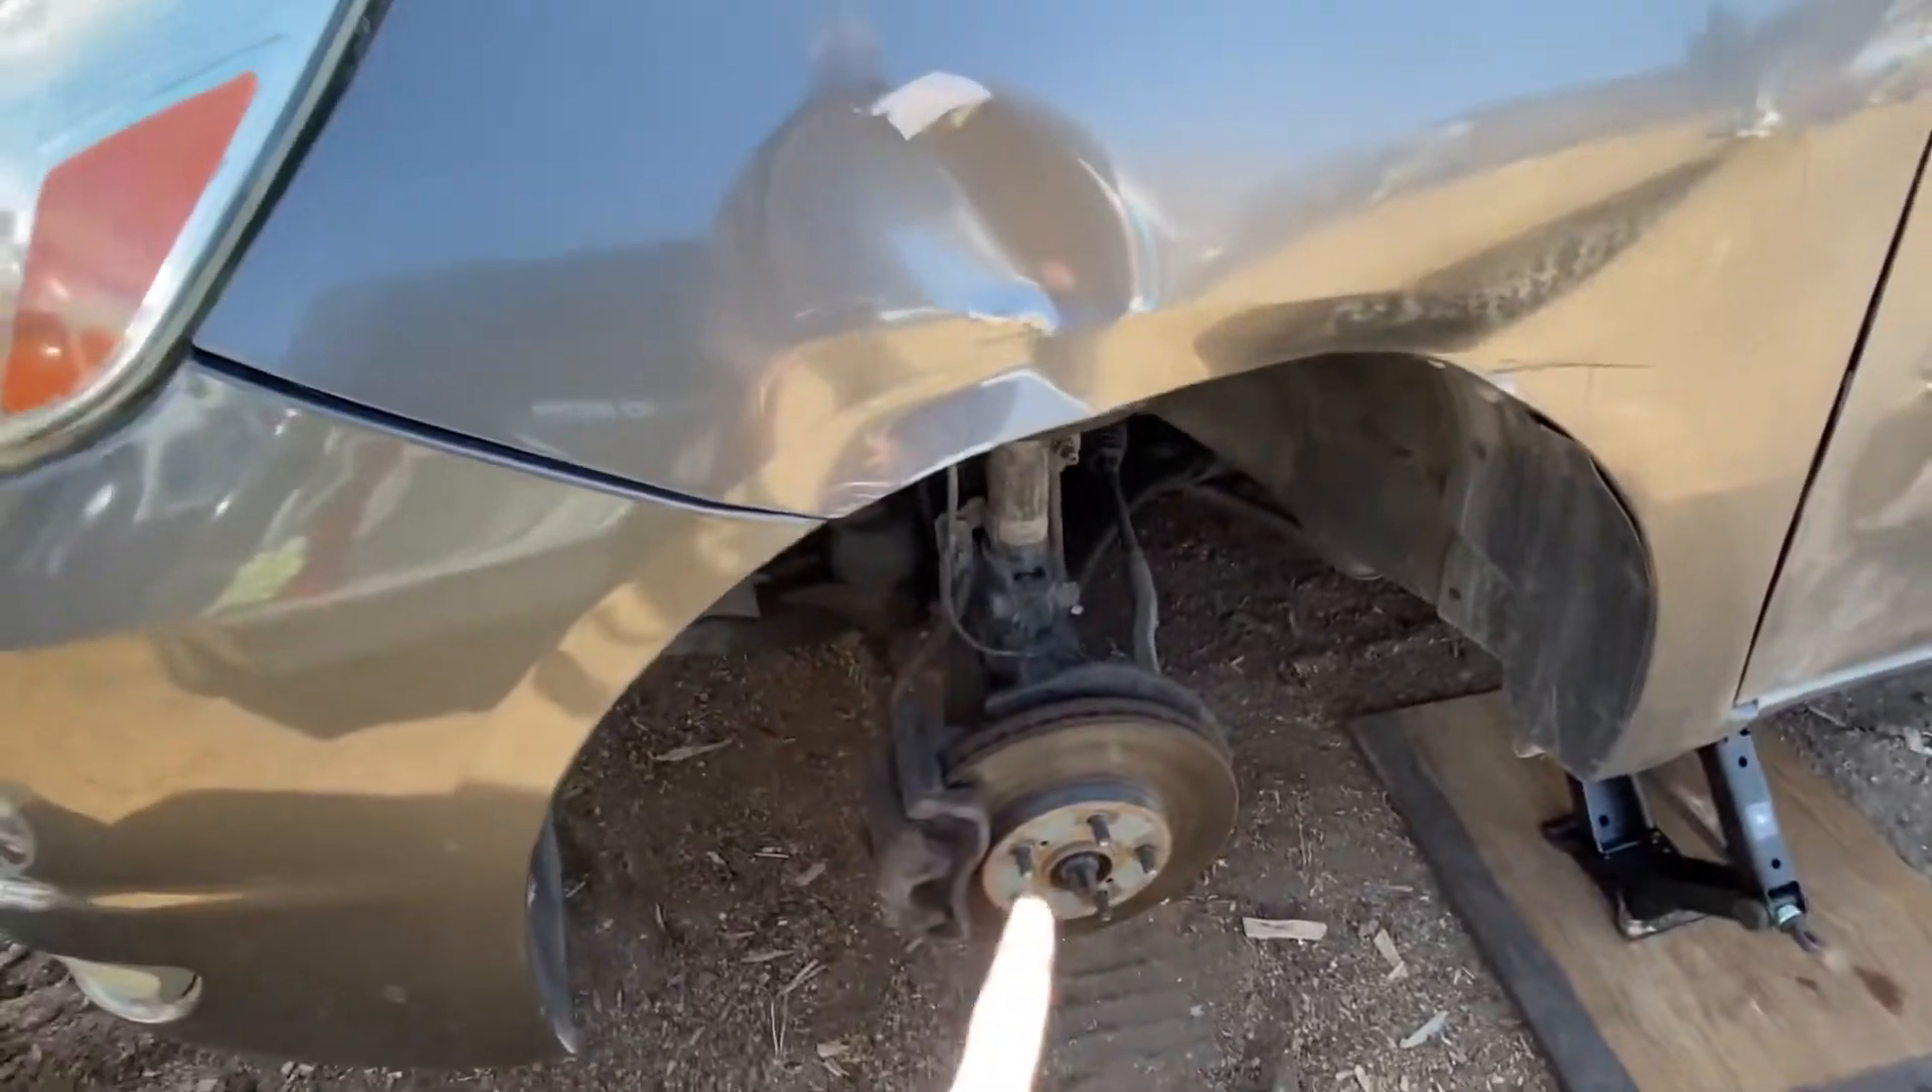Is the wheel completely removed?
Yes.